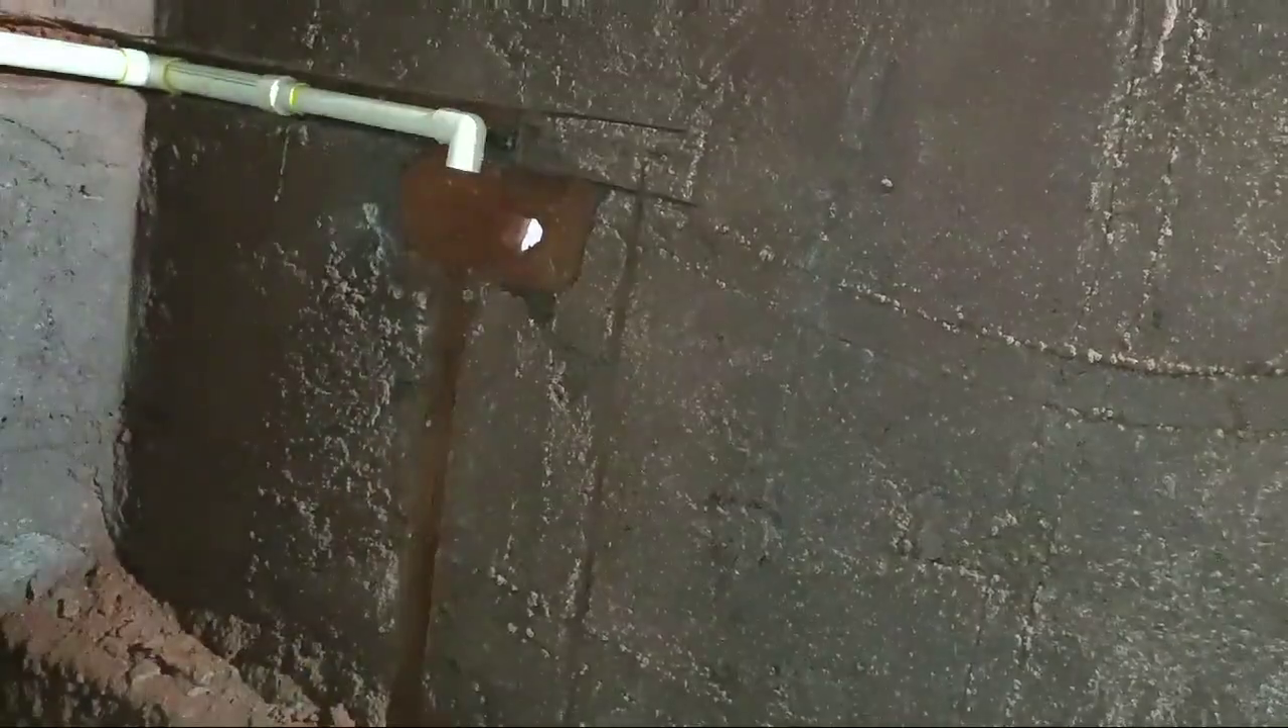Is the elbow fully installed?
Yes.